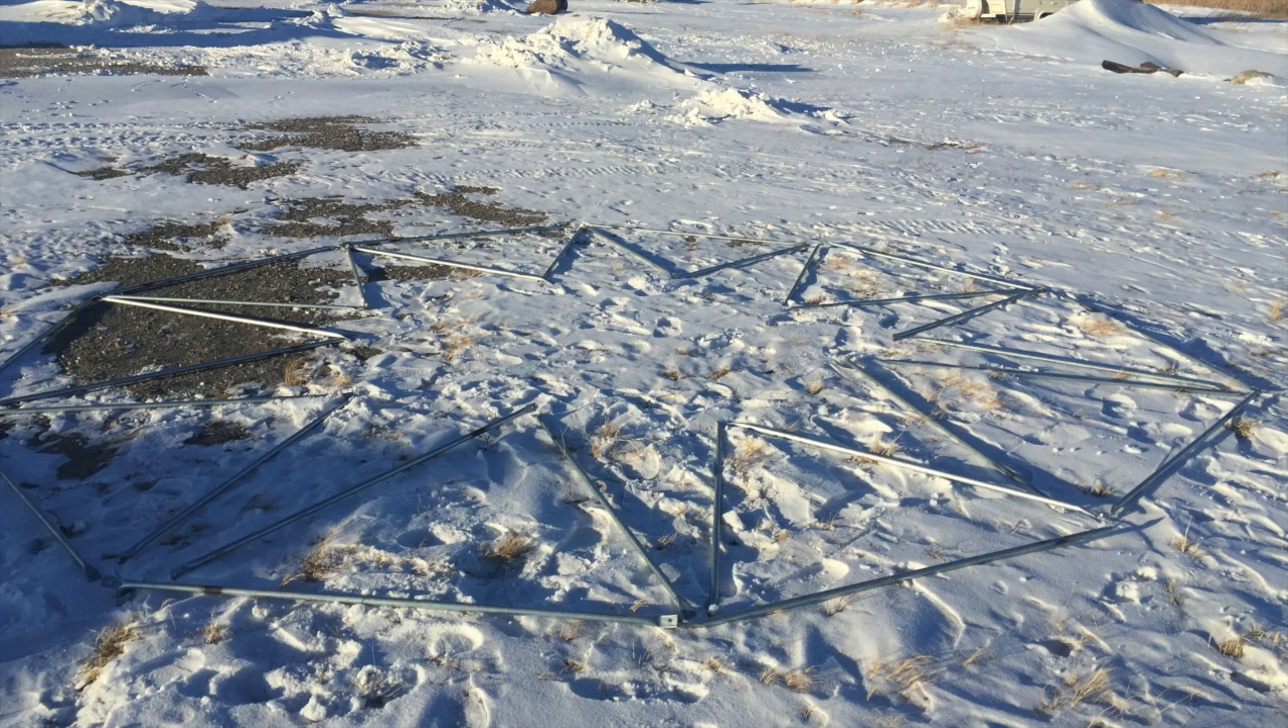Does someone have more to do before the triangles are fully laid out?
No.